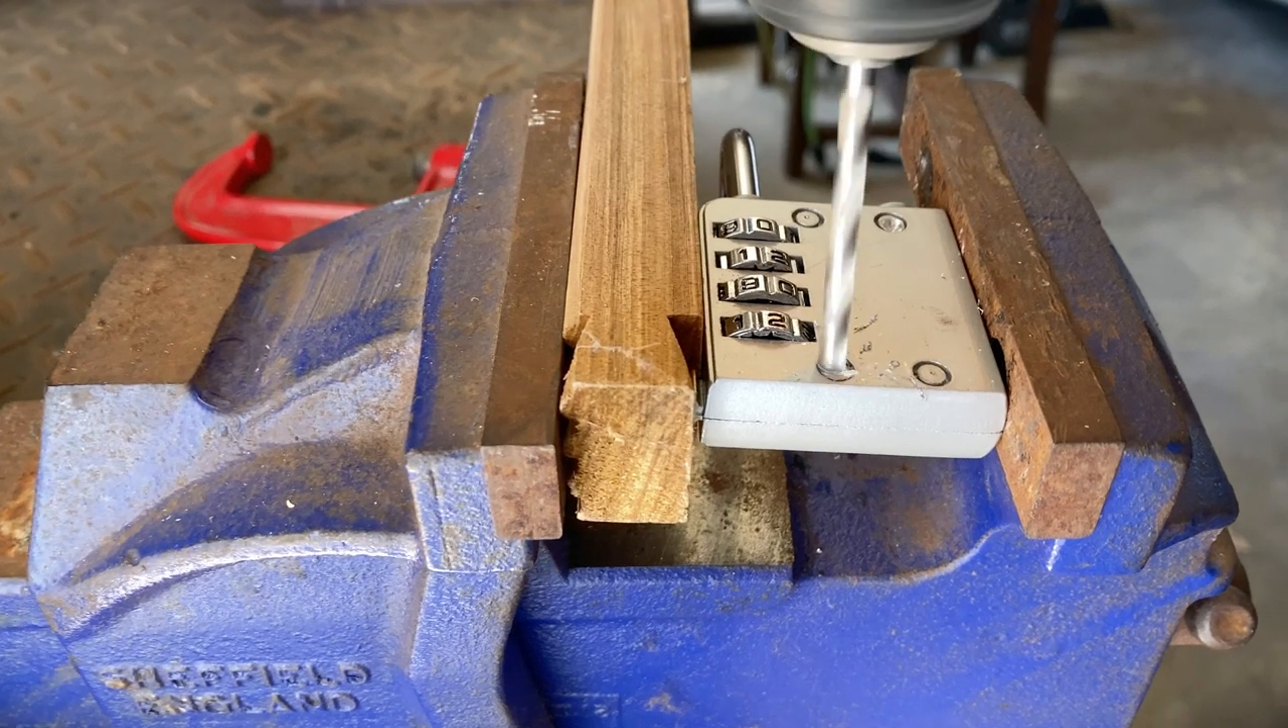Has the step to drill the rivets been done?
No.